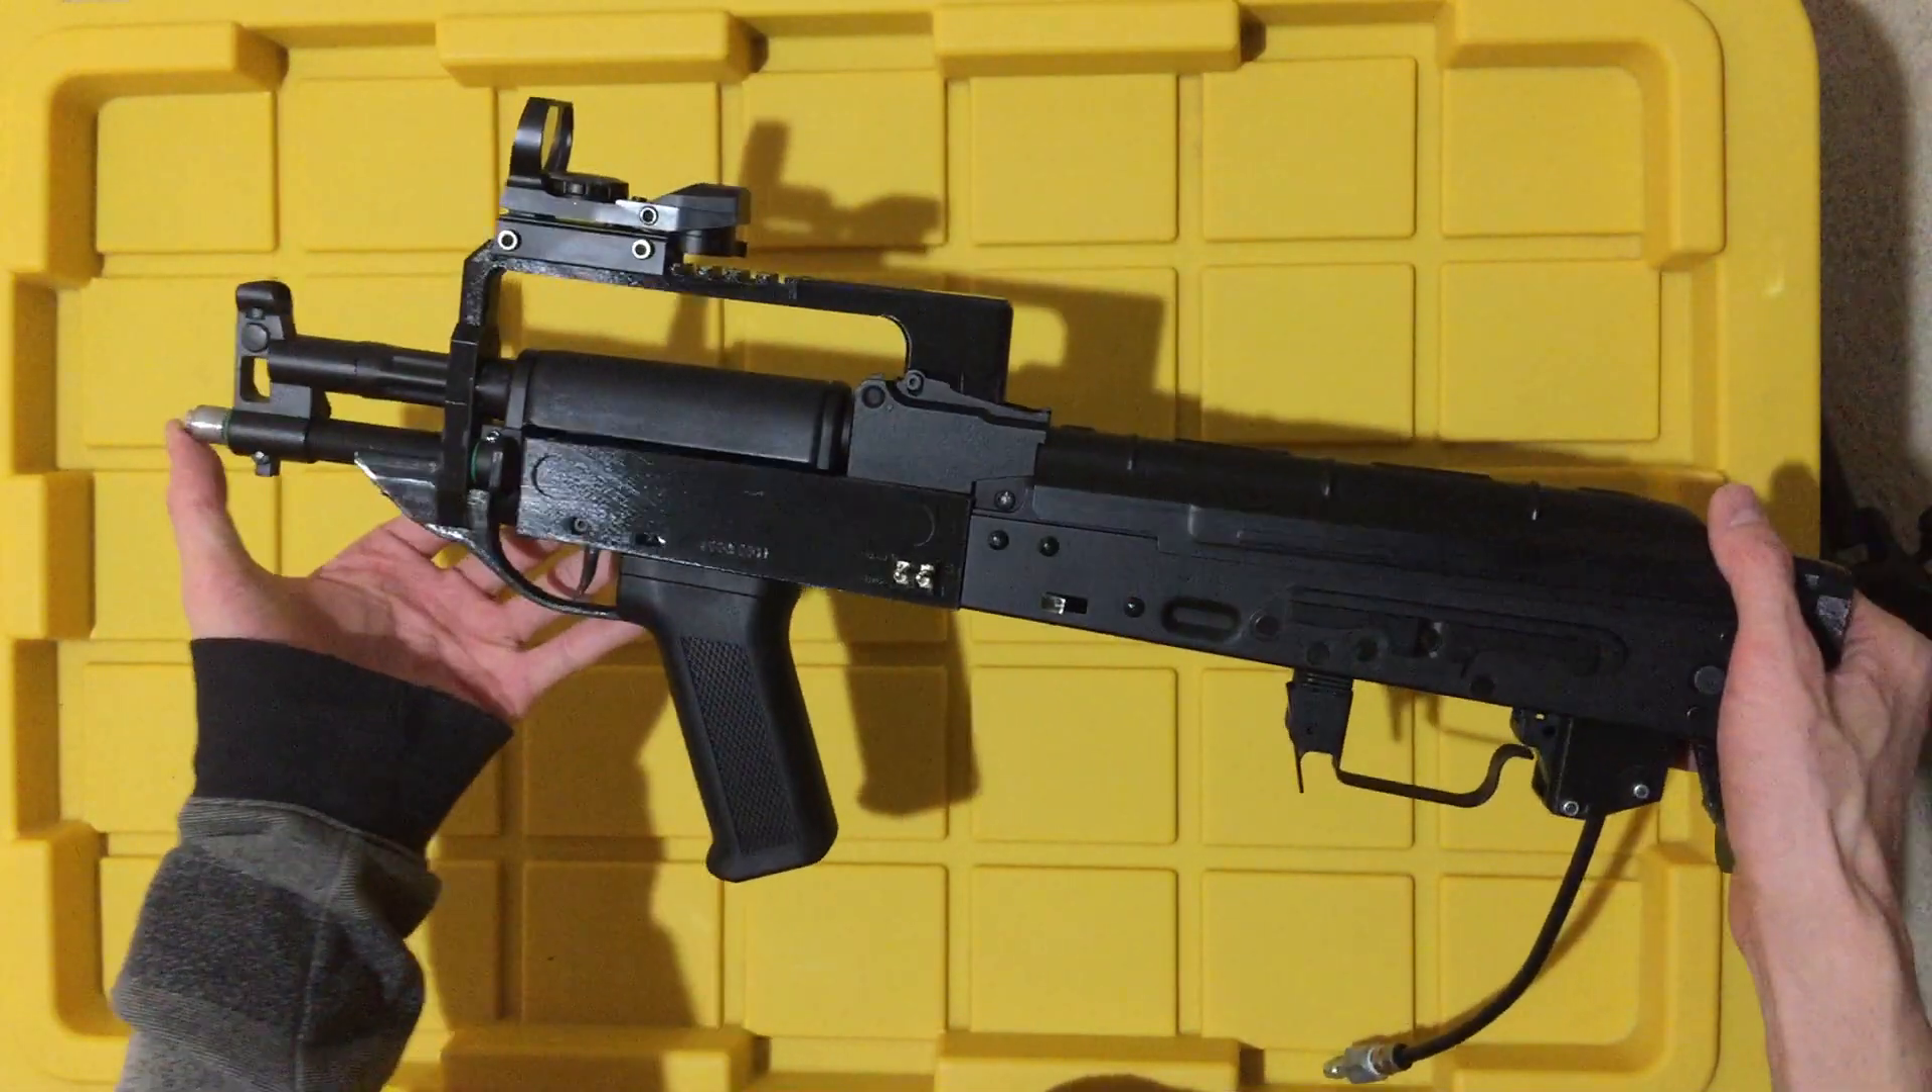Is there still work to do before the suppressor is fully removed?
No.